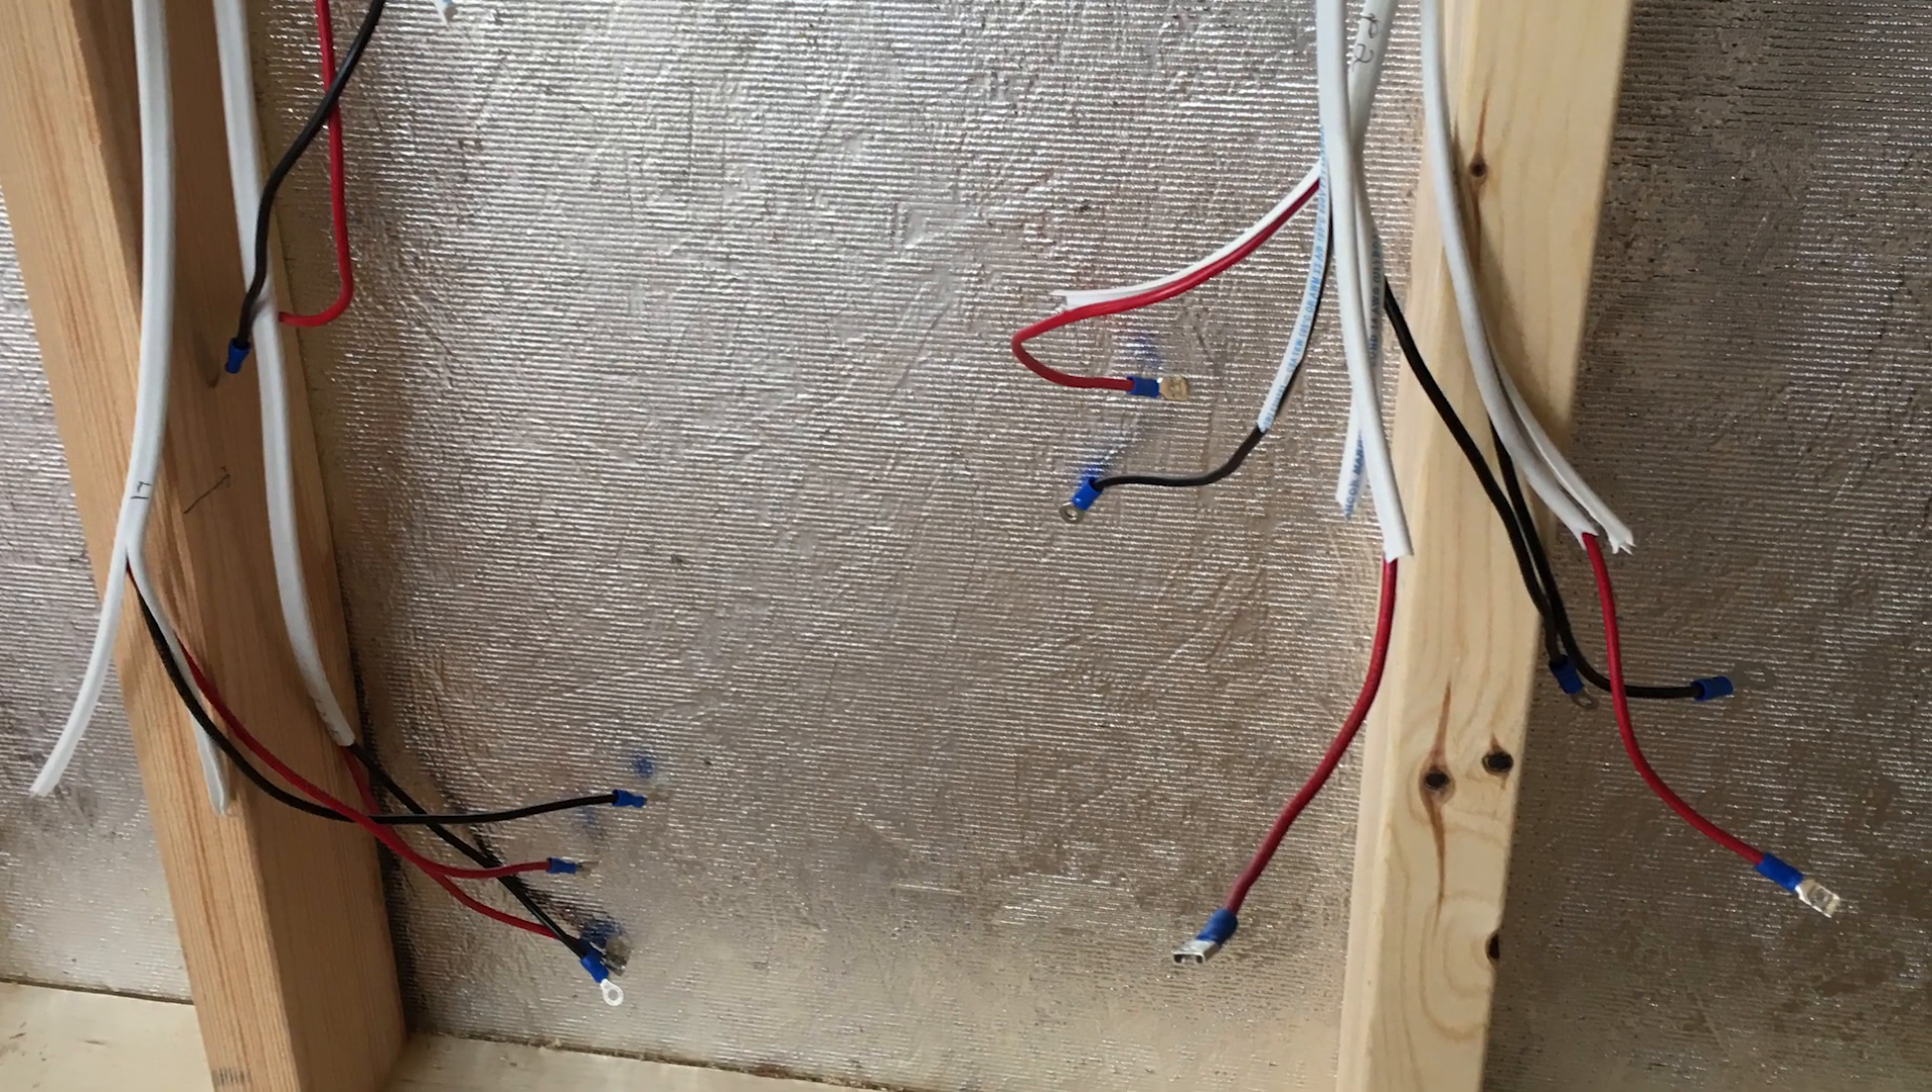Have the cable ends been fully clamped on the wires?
Yes.